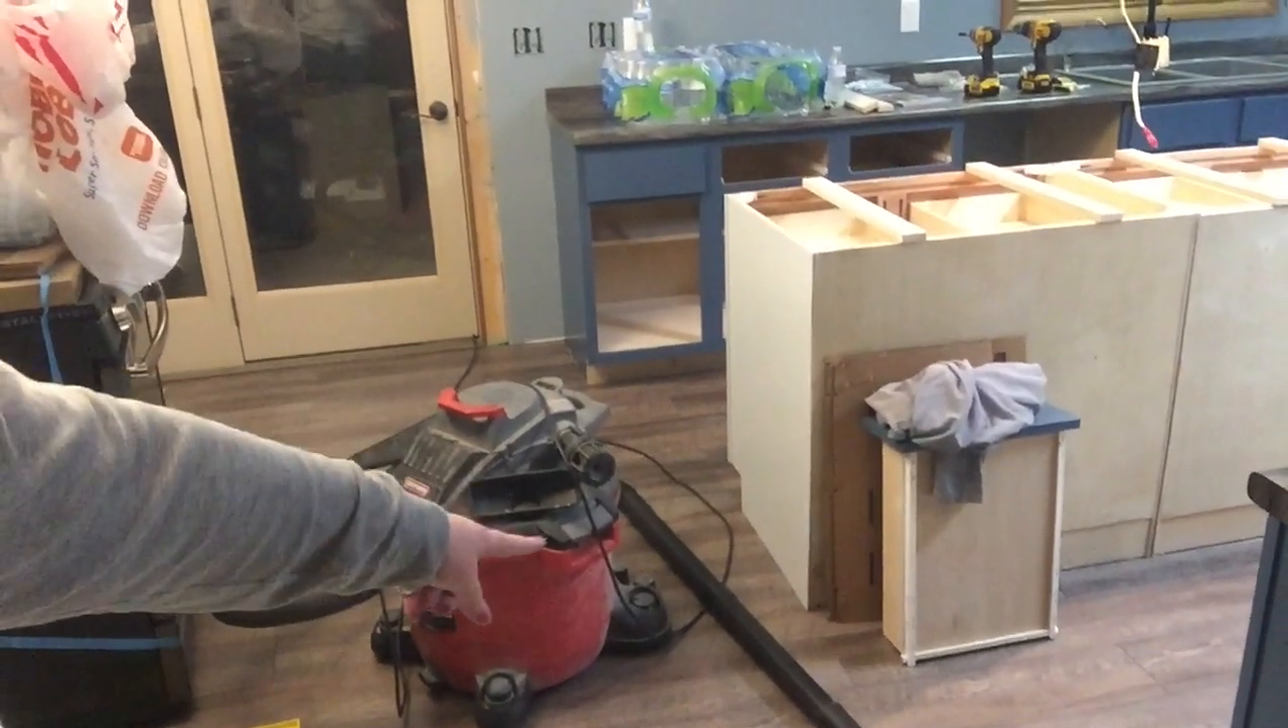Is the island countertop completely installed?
No.